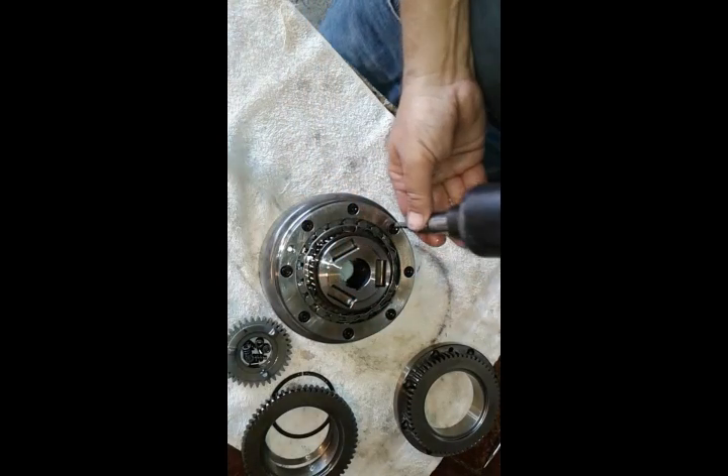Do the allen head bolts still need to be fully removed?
Yes.